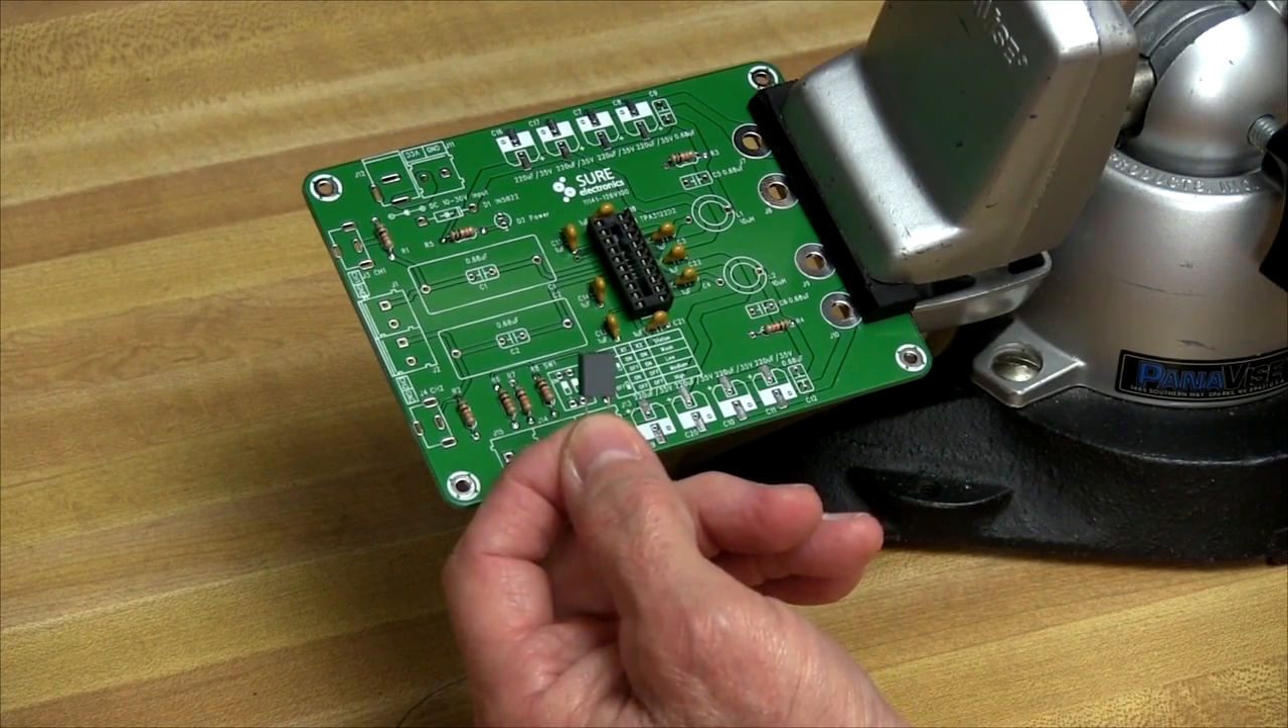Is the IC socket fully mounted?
Yes.